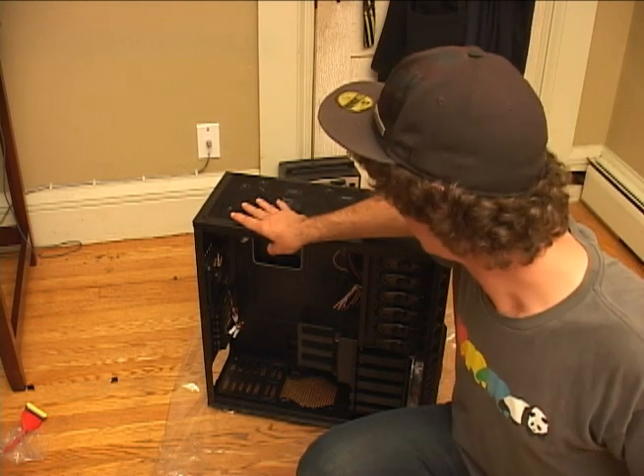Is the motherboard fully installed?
No.